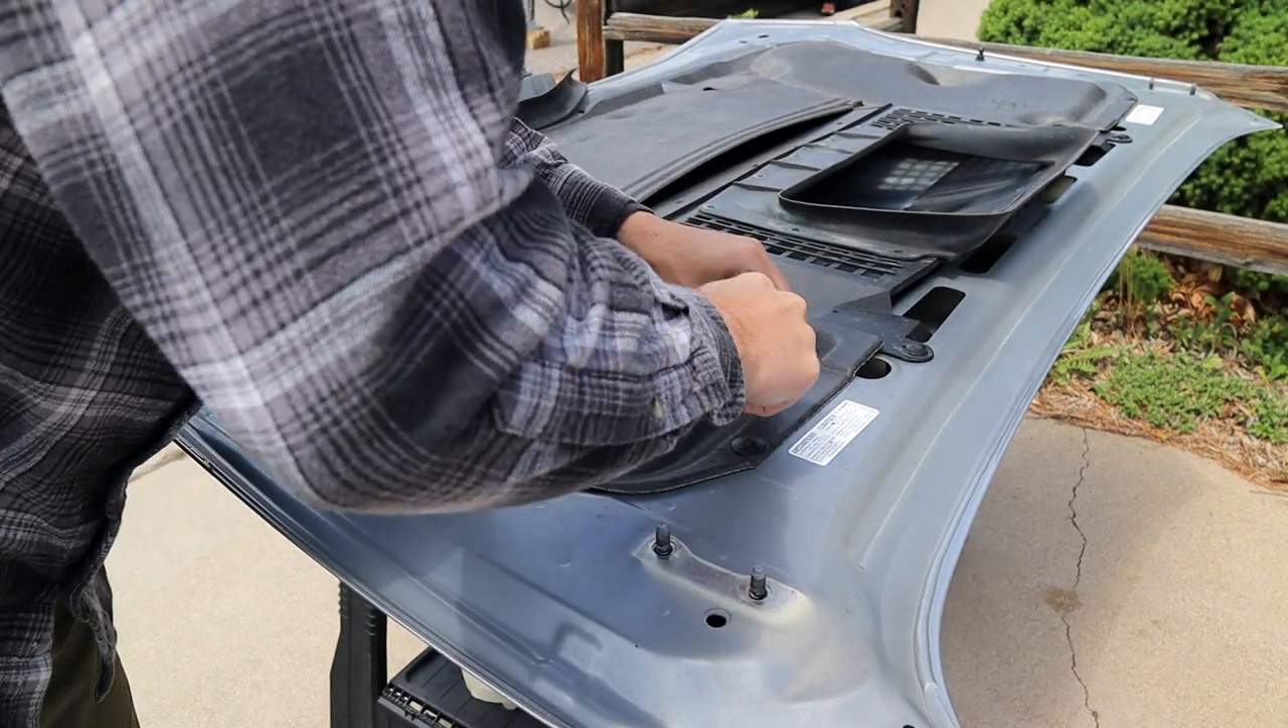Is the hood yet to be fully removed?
No.